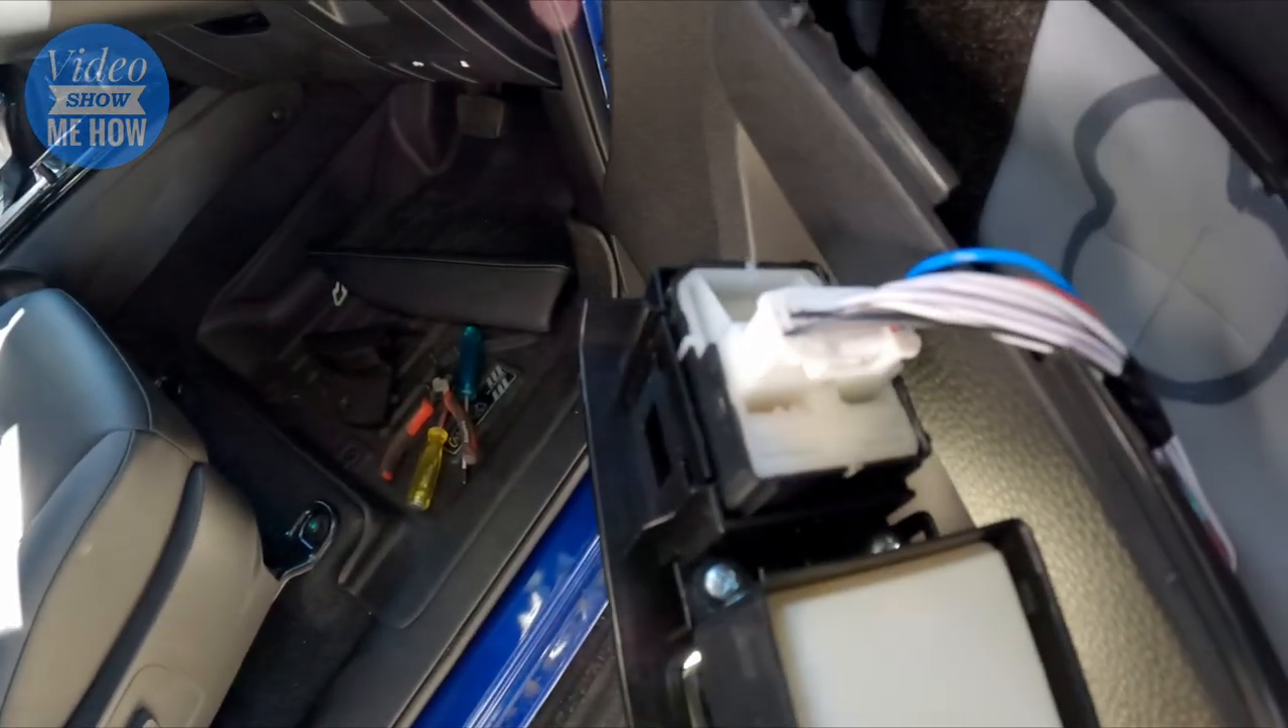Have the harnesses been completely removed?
No.